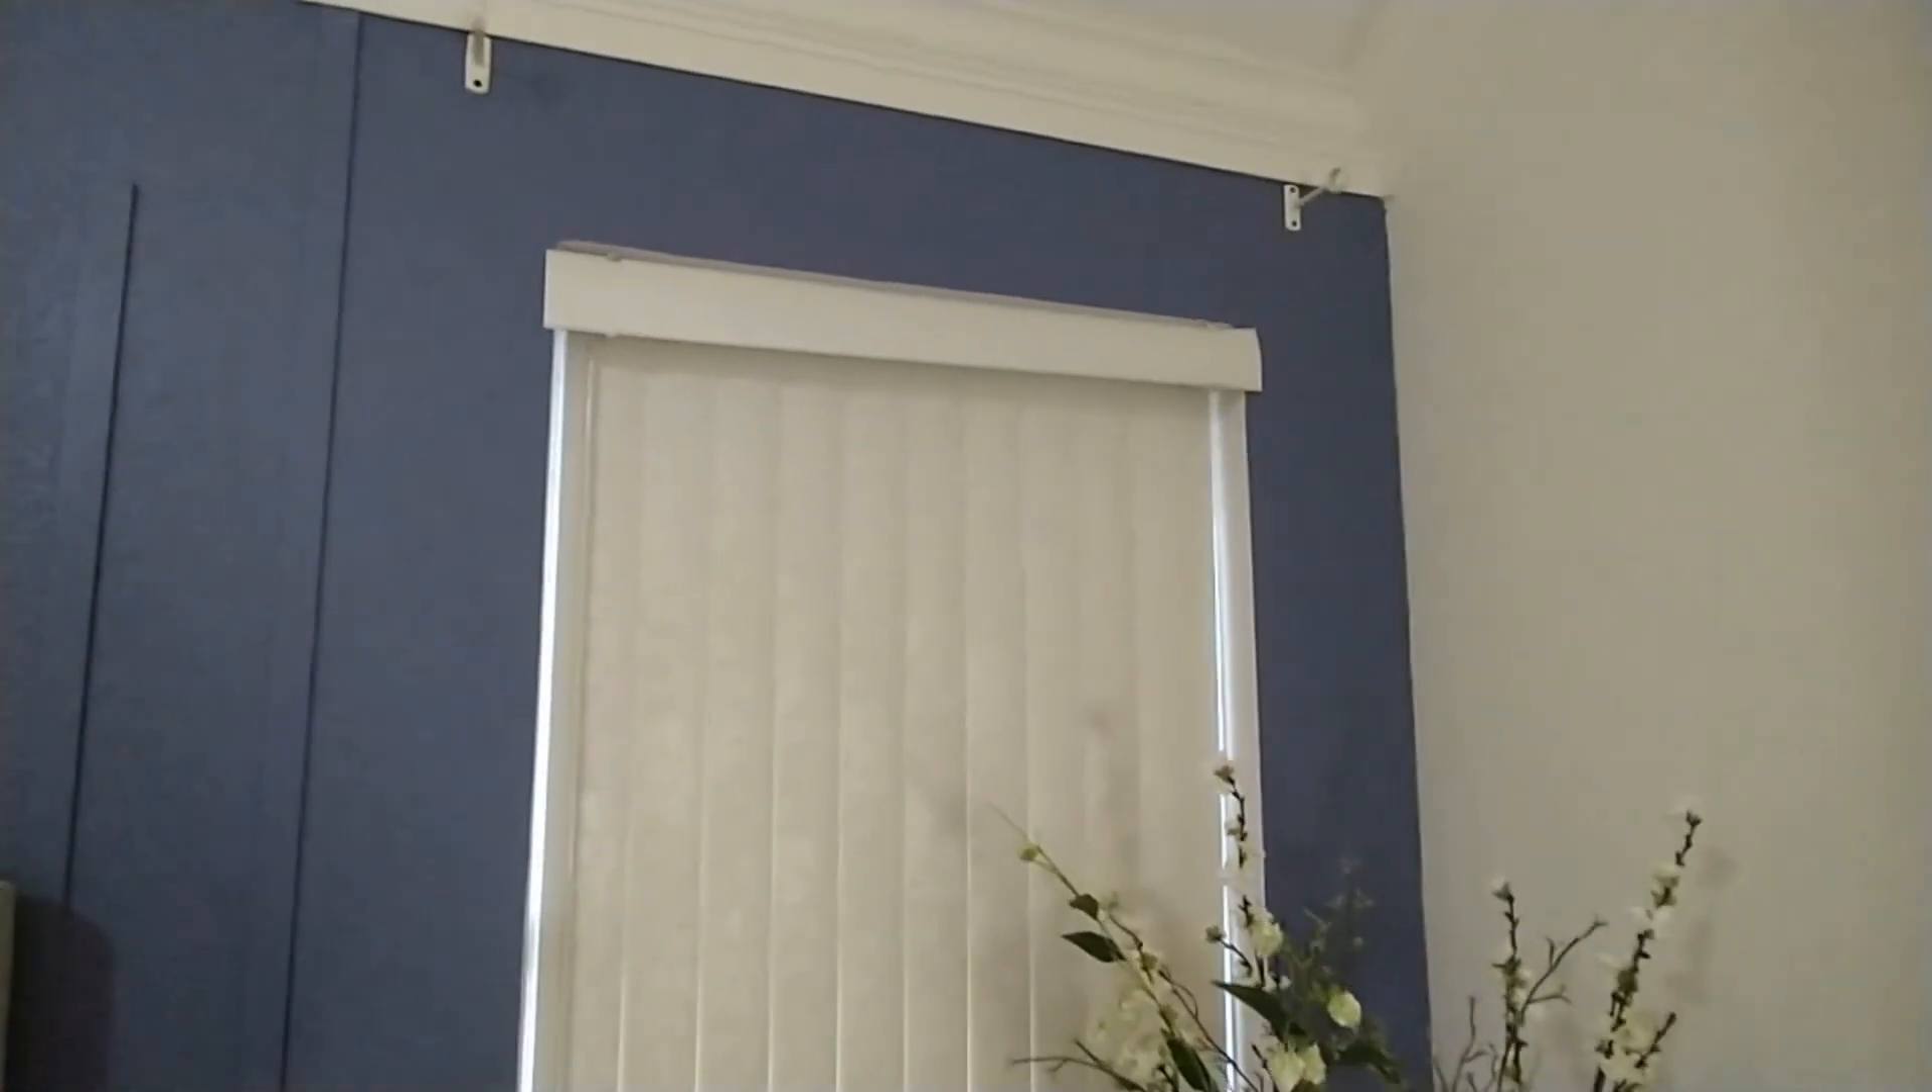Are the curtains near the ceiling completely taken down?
Yes.